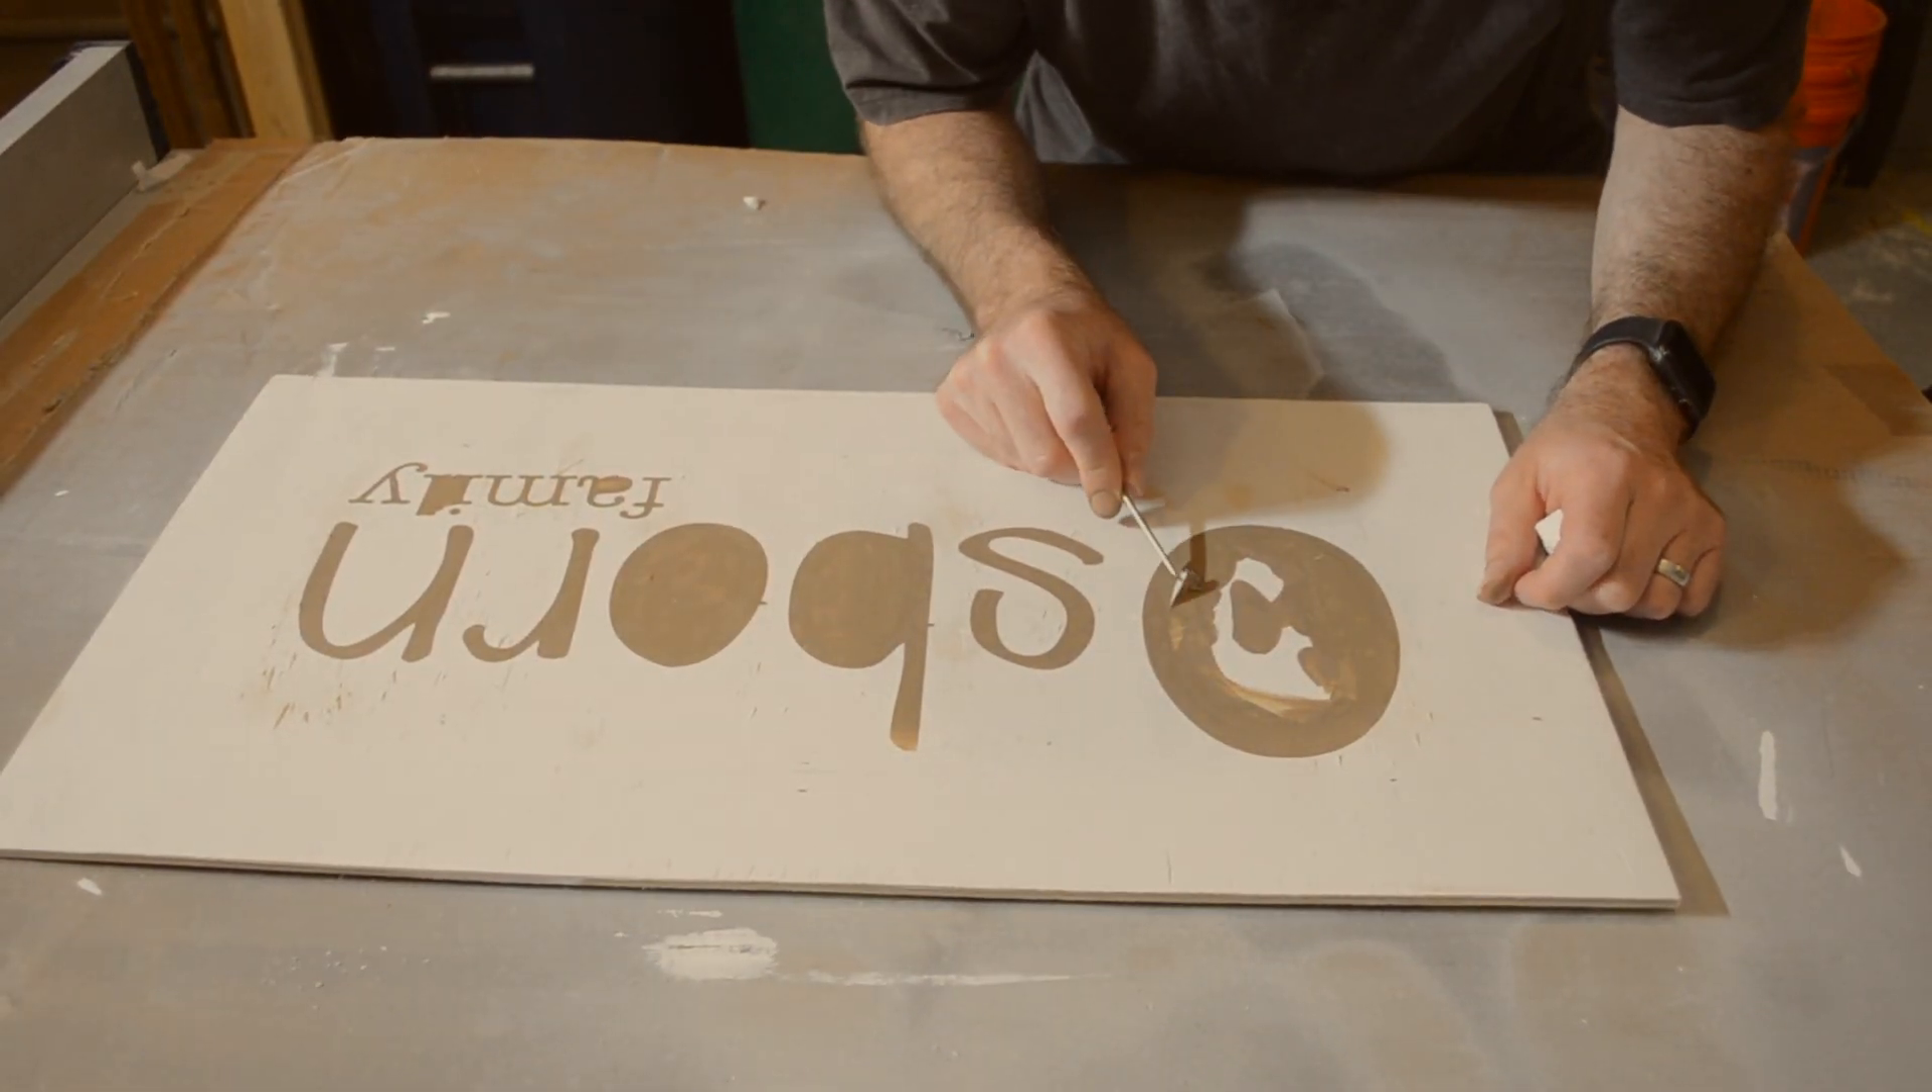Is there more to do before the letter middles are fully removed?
Yes.